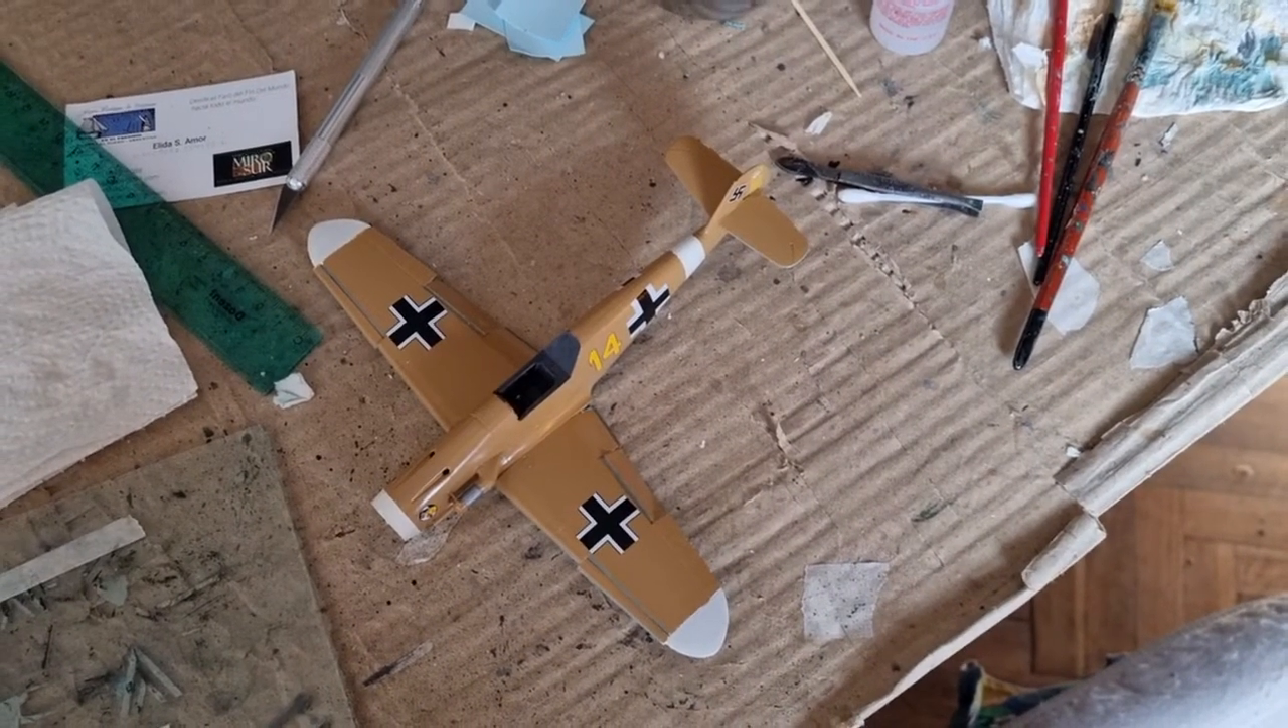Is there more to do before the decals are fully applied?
No.